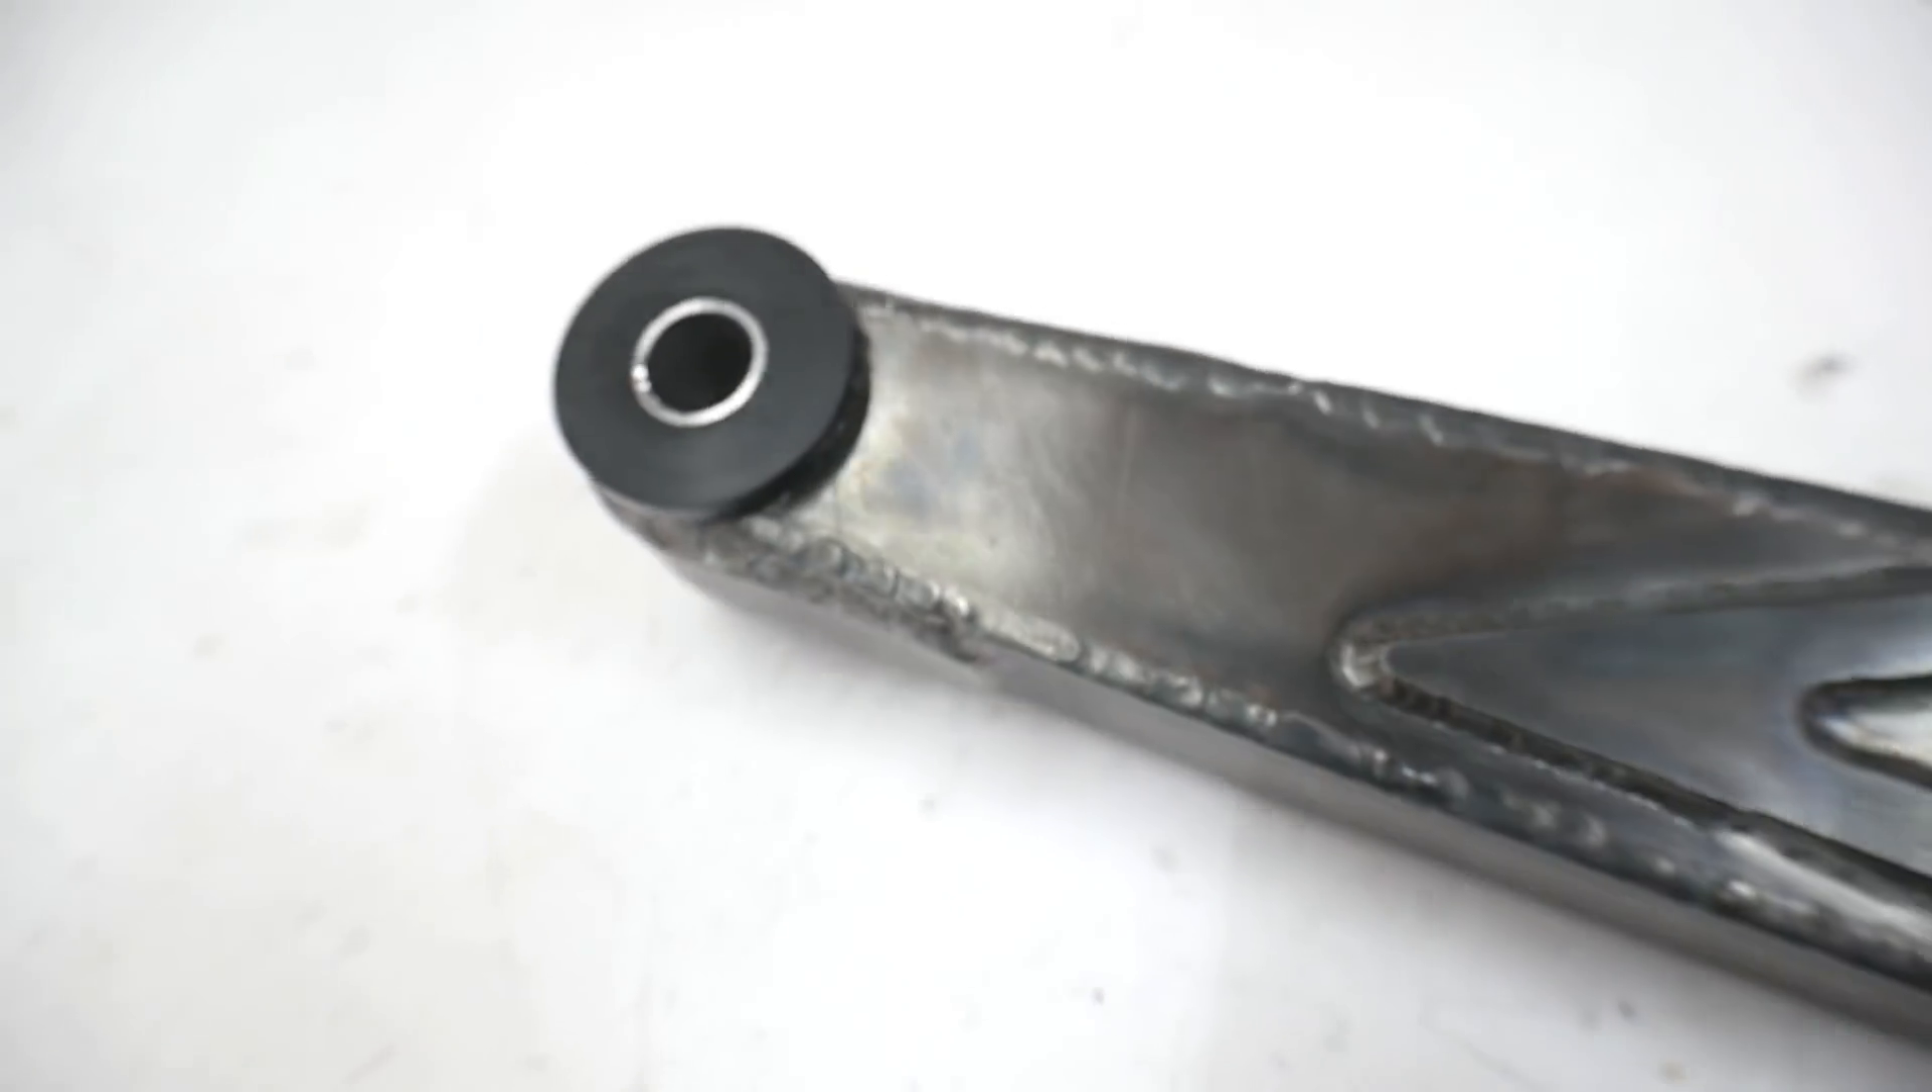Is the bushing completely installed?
Yes.